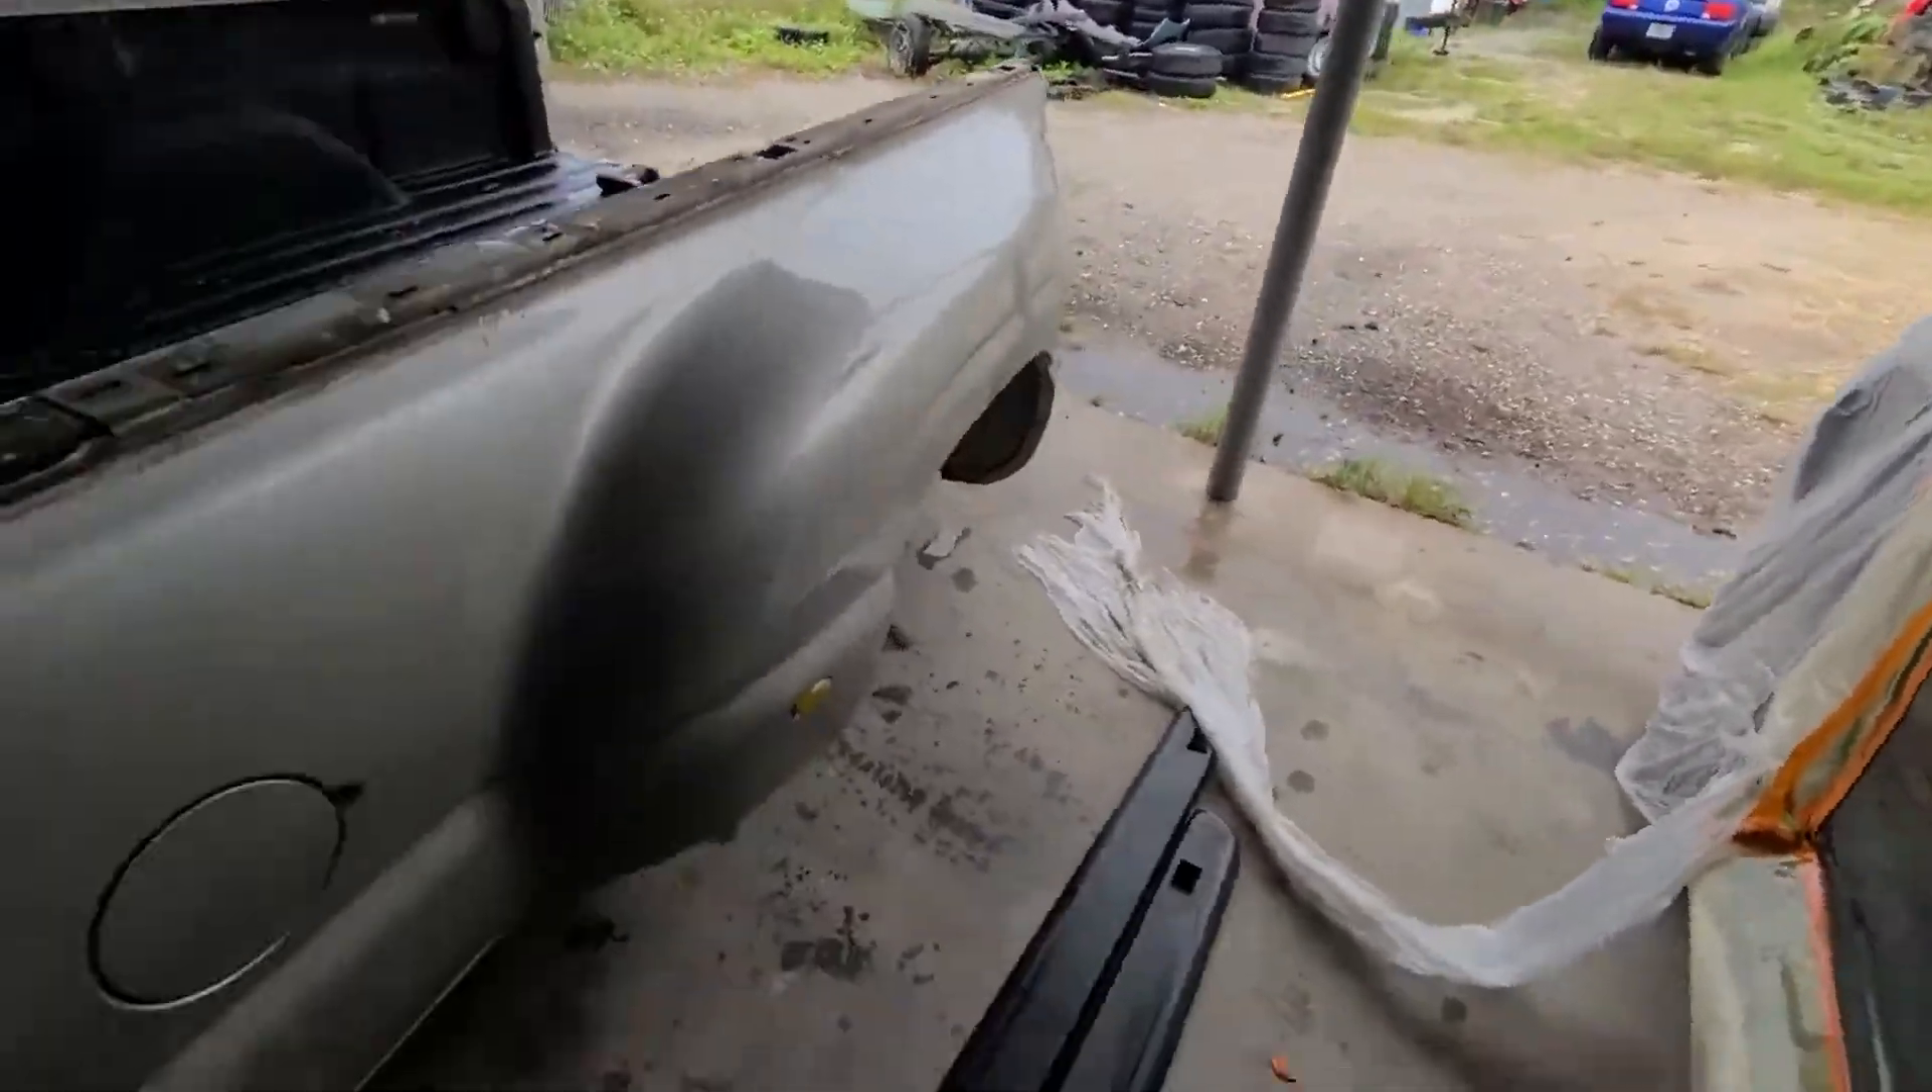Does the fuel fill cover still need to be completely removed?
Yes.